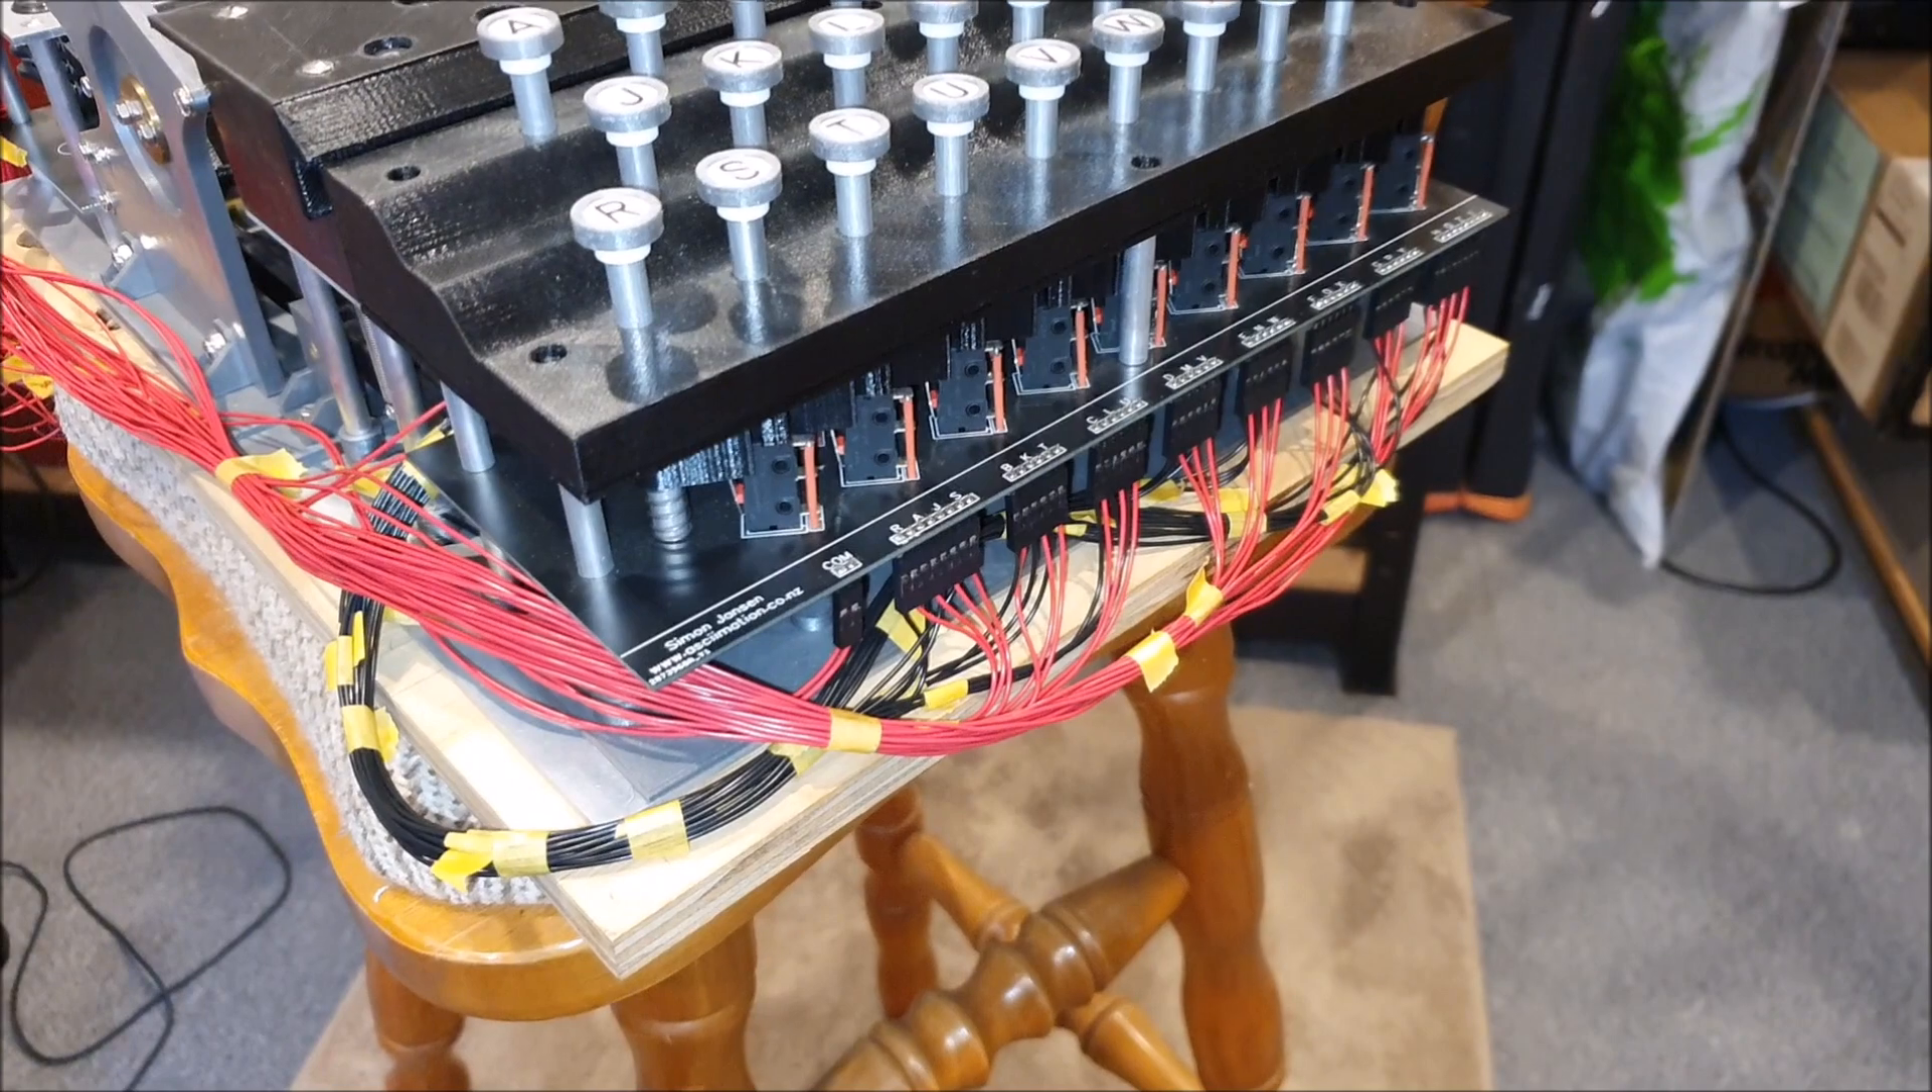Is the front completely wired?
Yes.